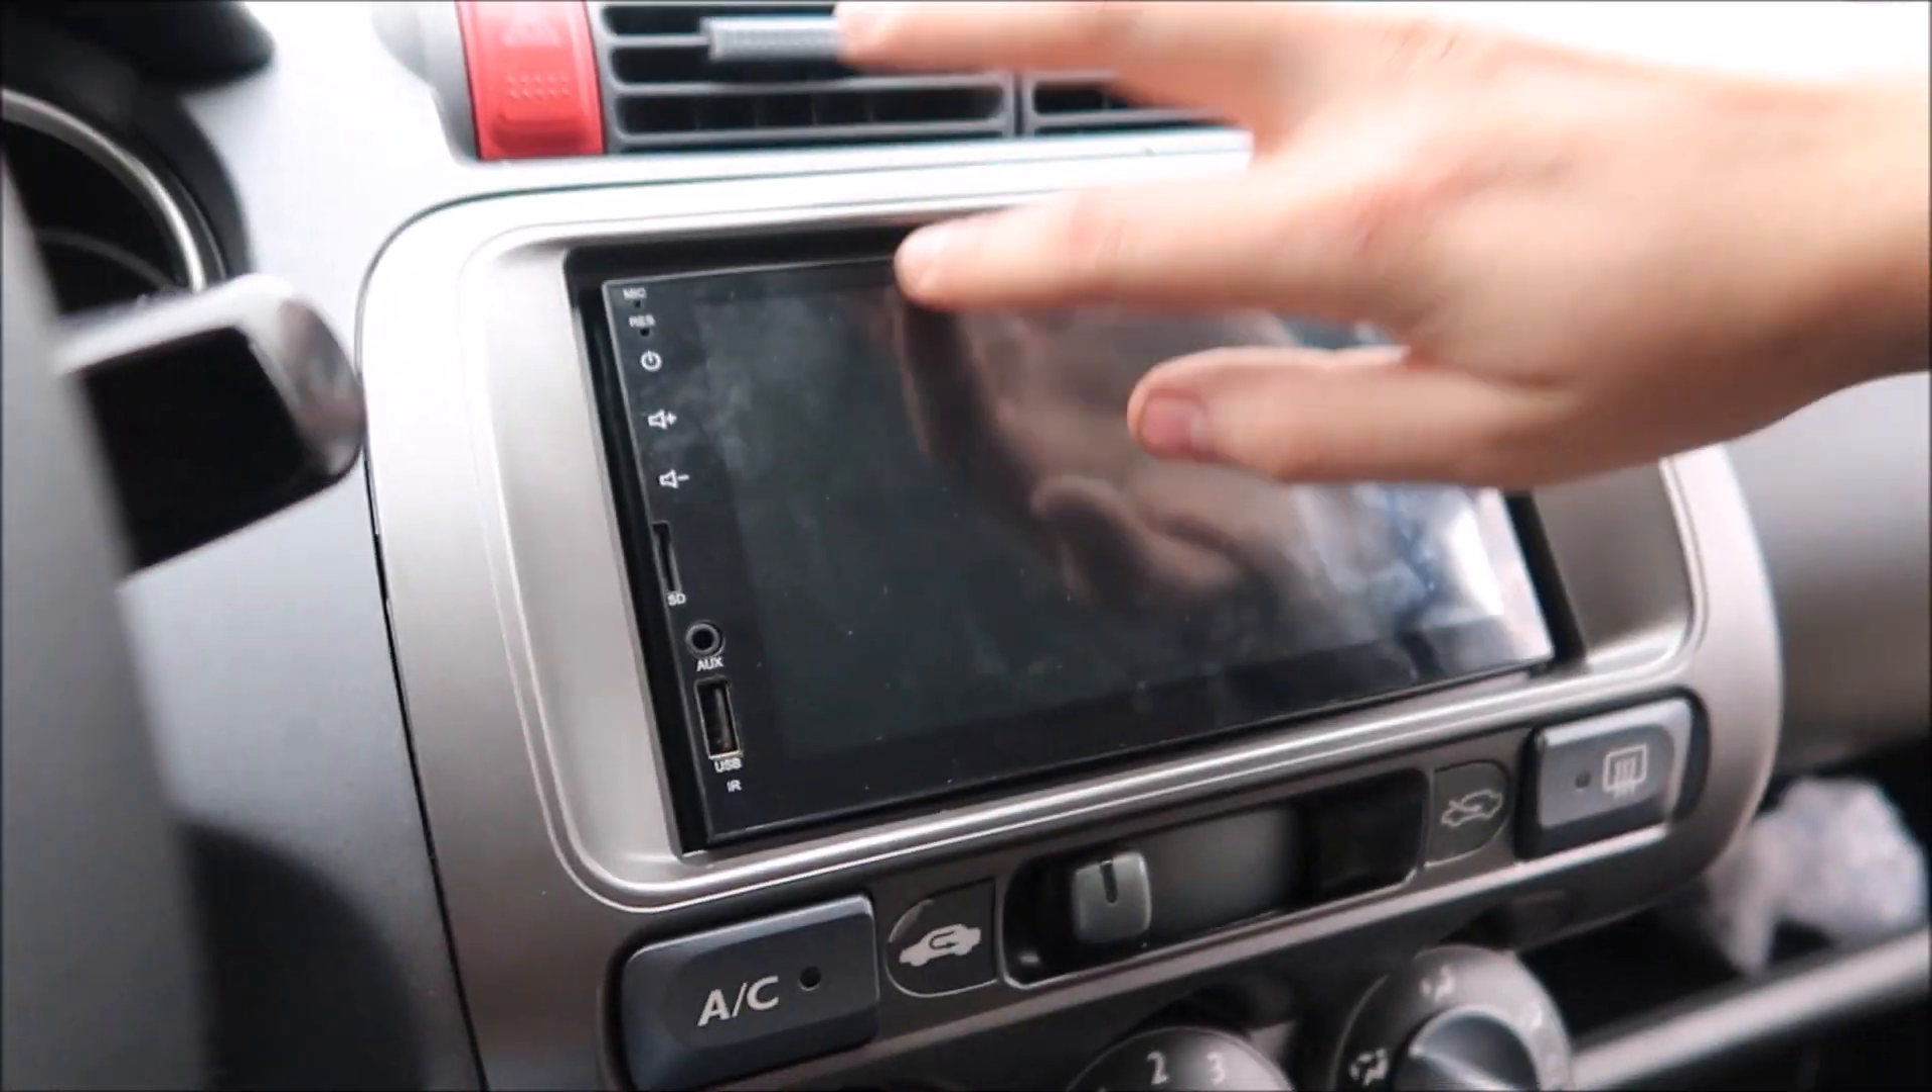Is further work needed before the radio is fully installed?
No.